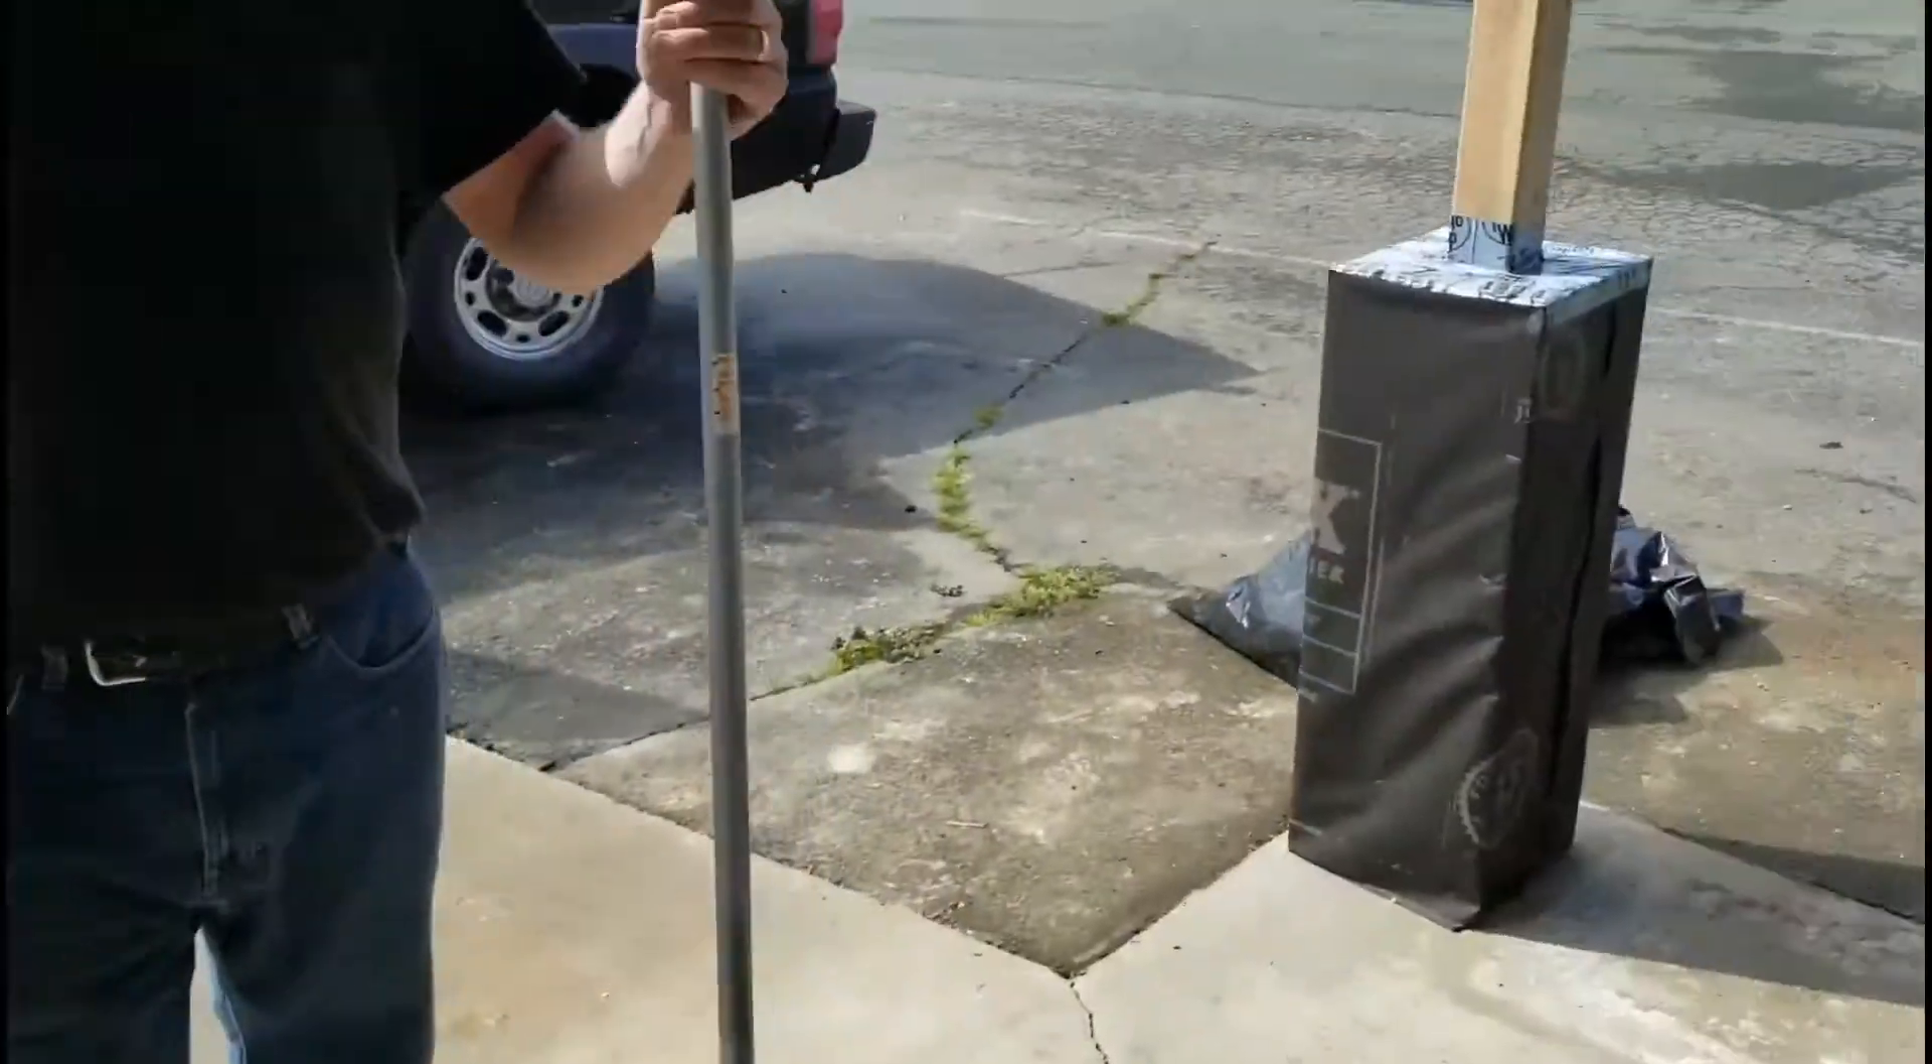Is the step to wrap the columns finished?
Yes.